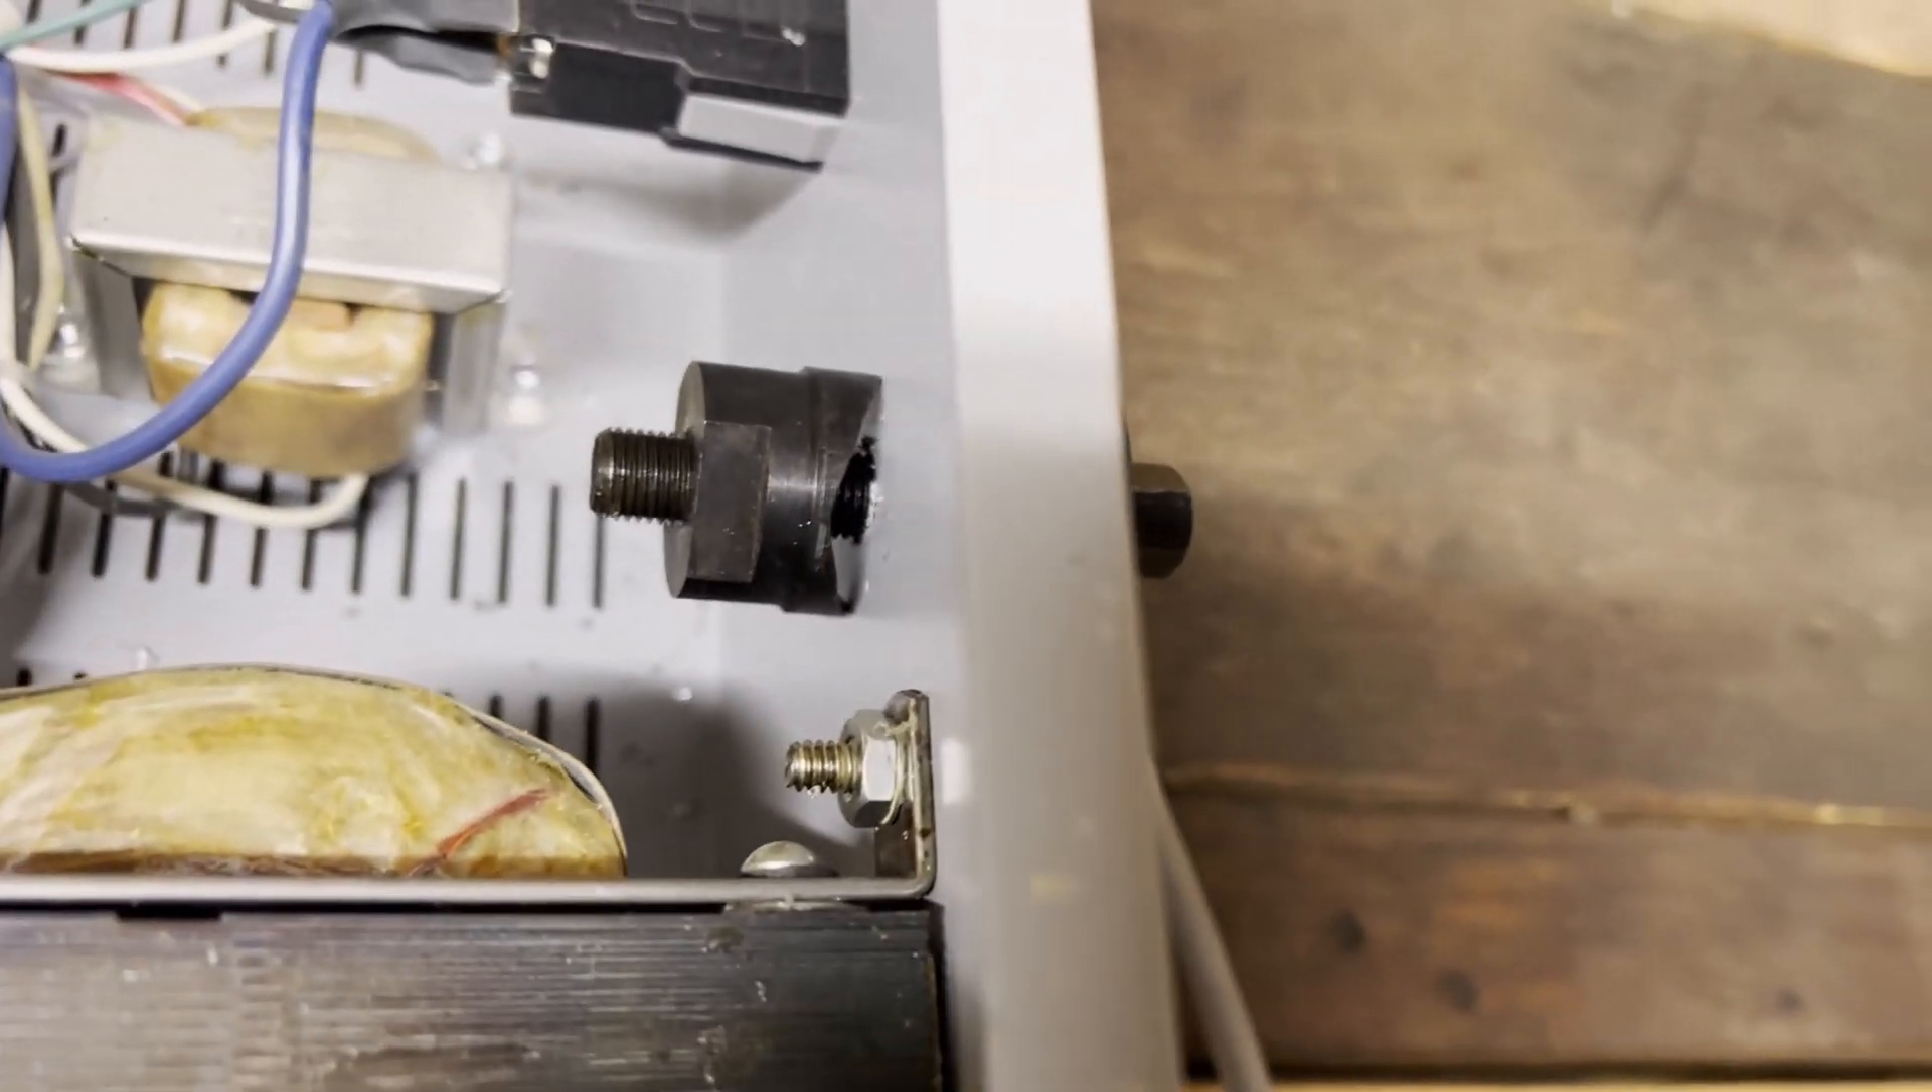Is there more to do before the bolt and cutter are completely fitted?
No.